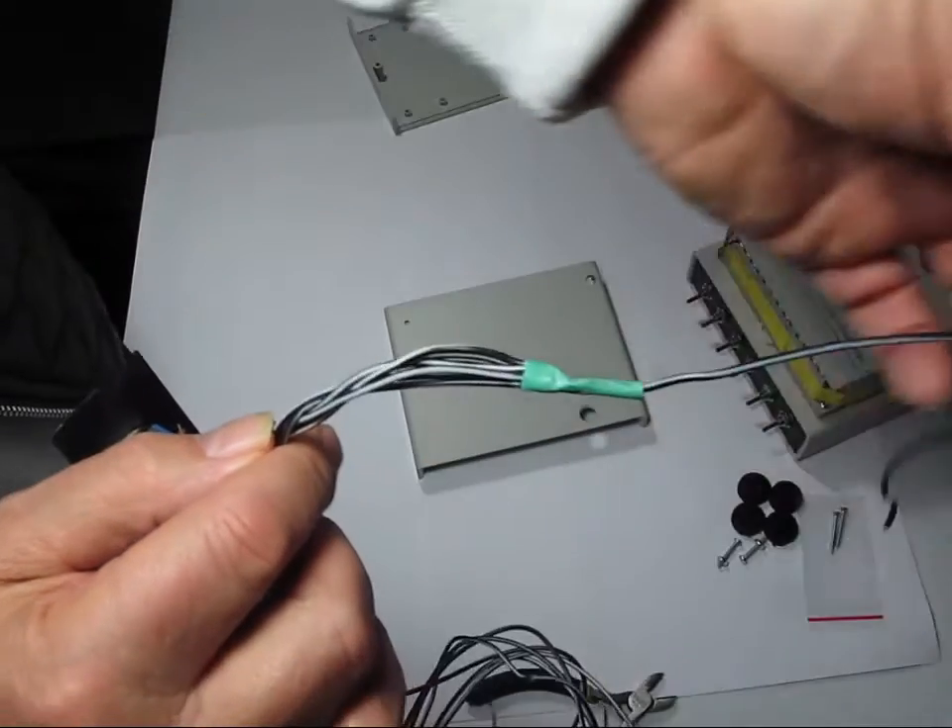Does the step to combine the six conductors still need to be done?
No.